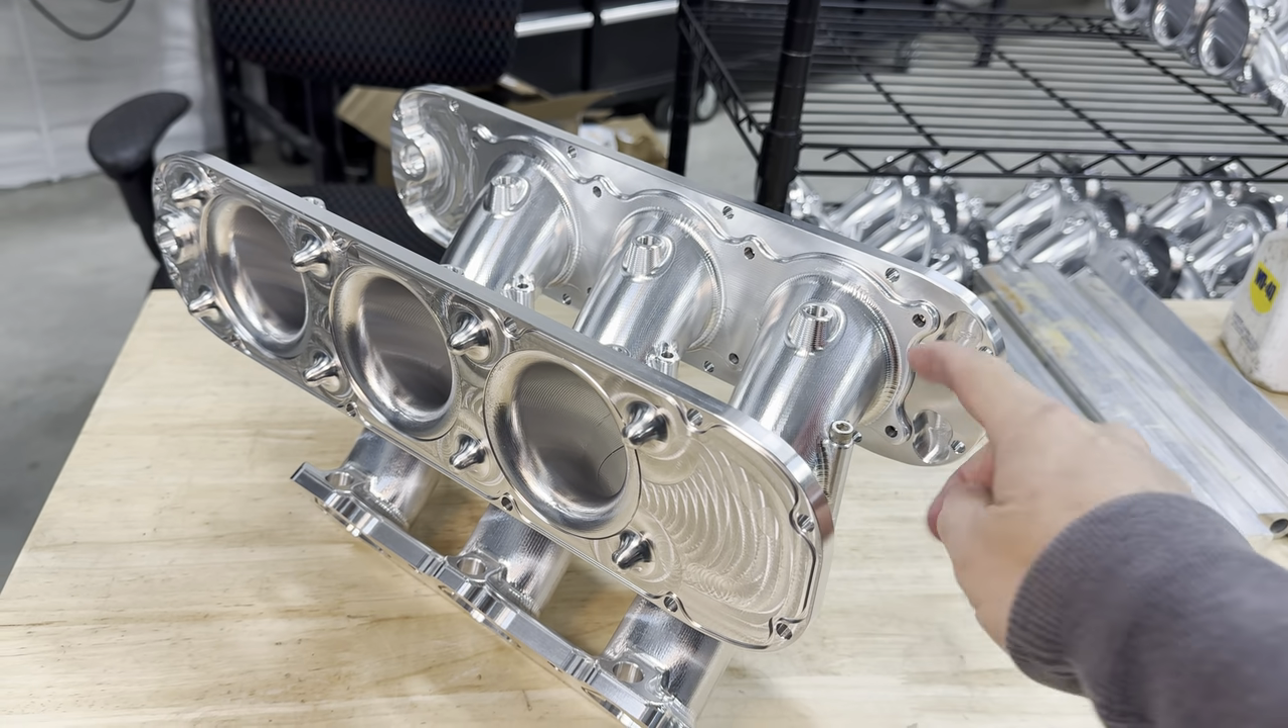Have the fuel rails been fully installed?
No.